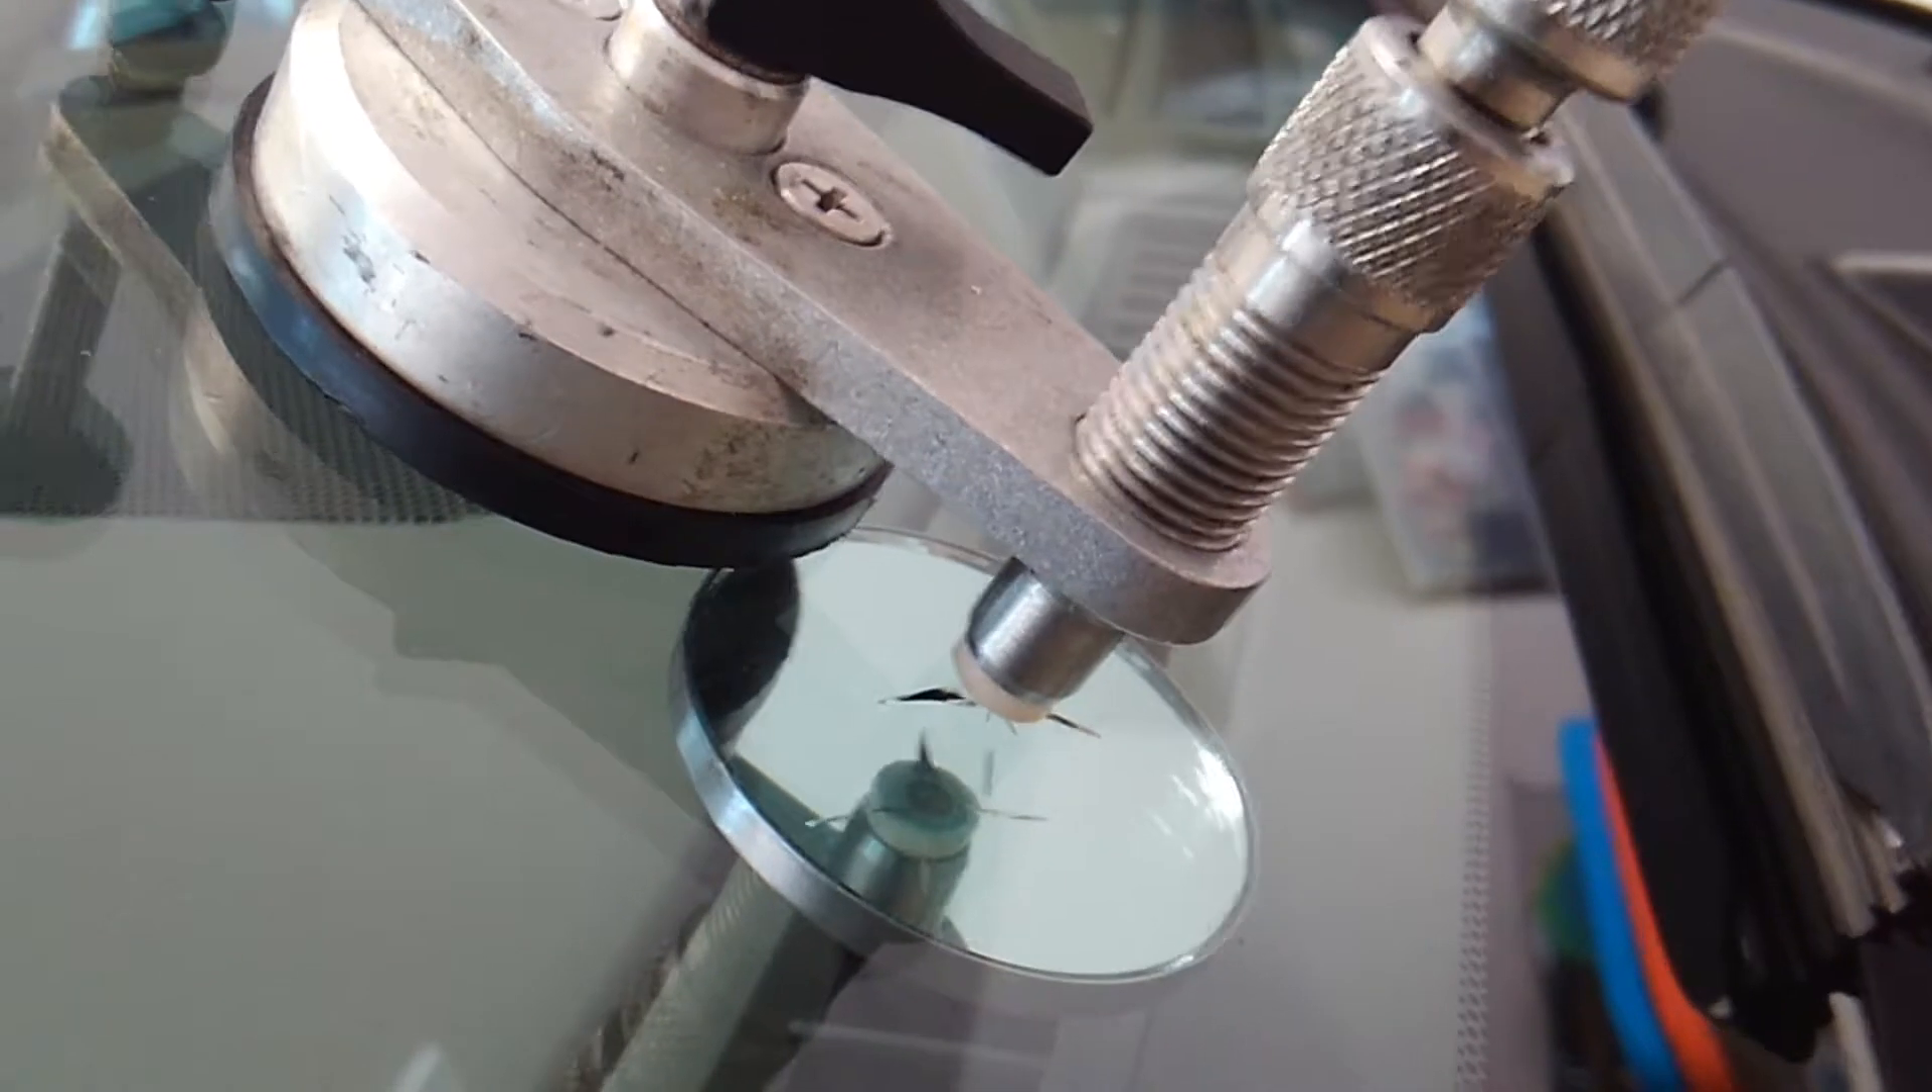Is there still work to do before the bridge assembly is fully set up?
No.